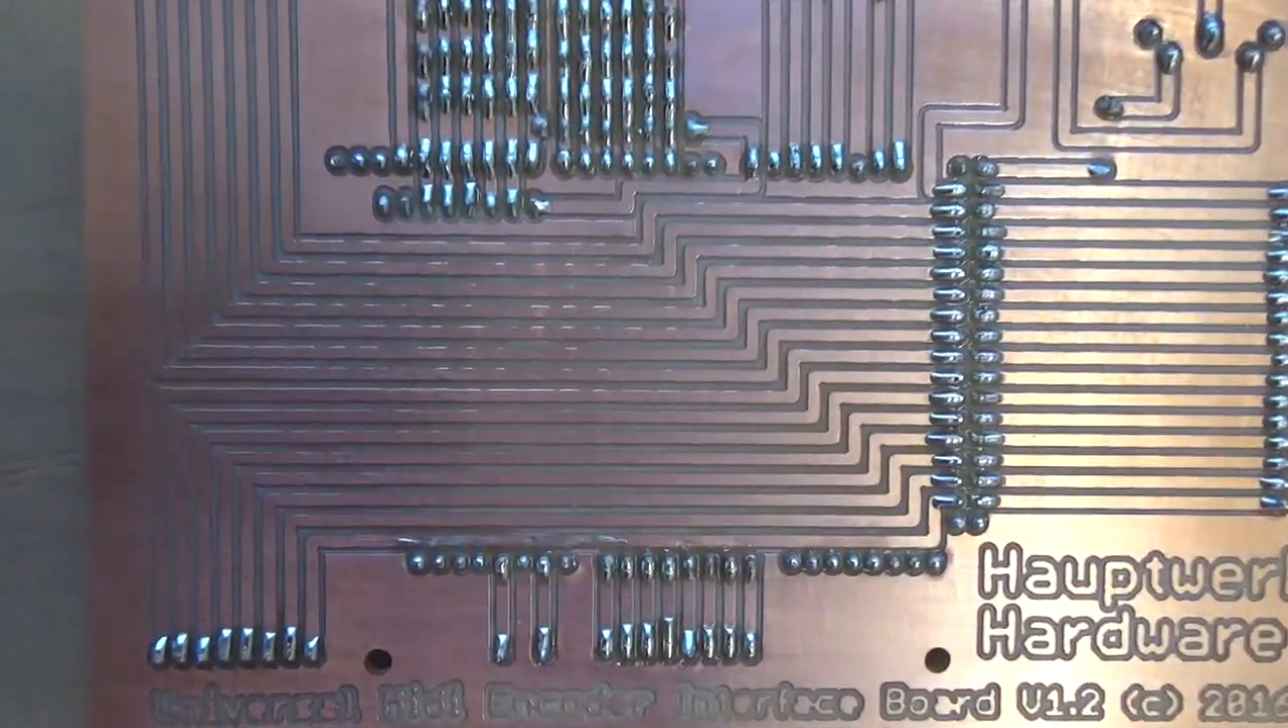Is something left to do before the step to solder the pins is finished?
No.